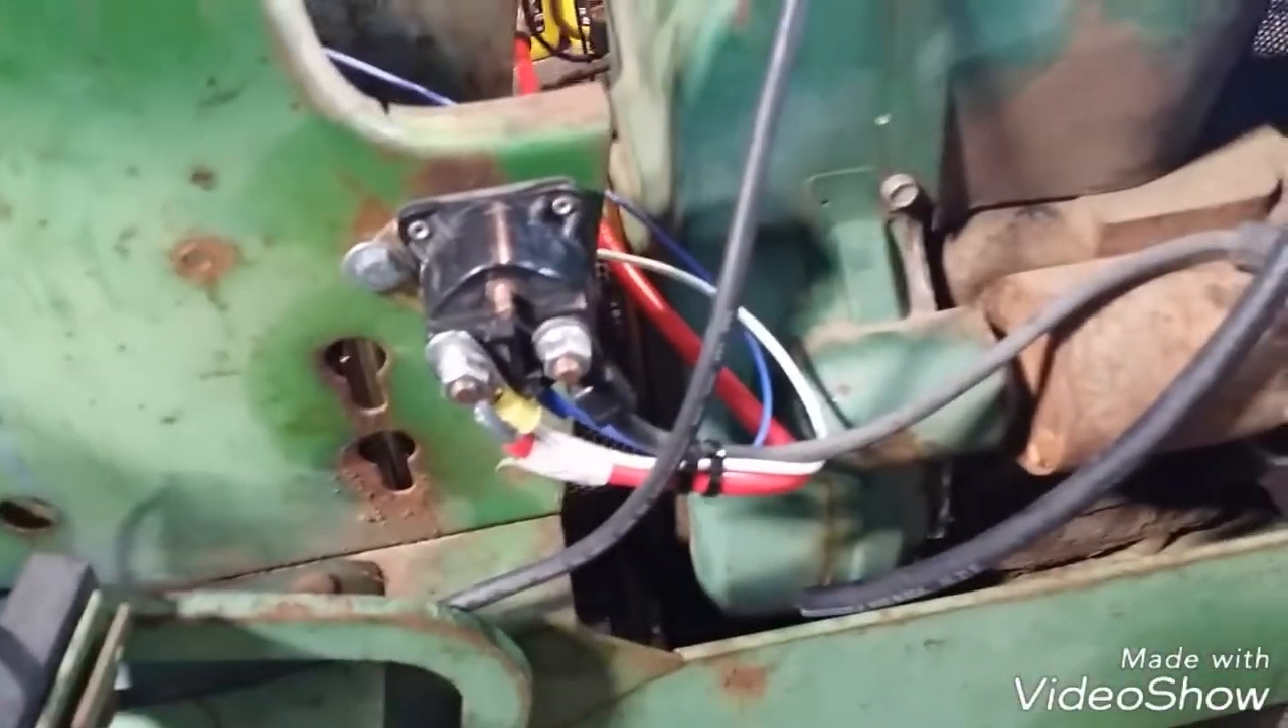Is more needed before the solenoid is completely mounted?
No.